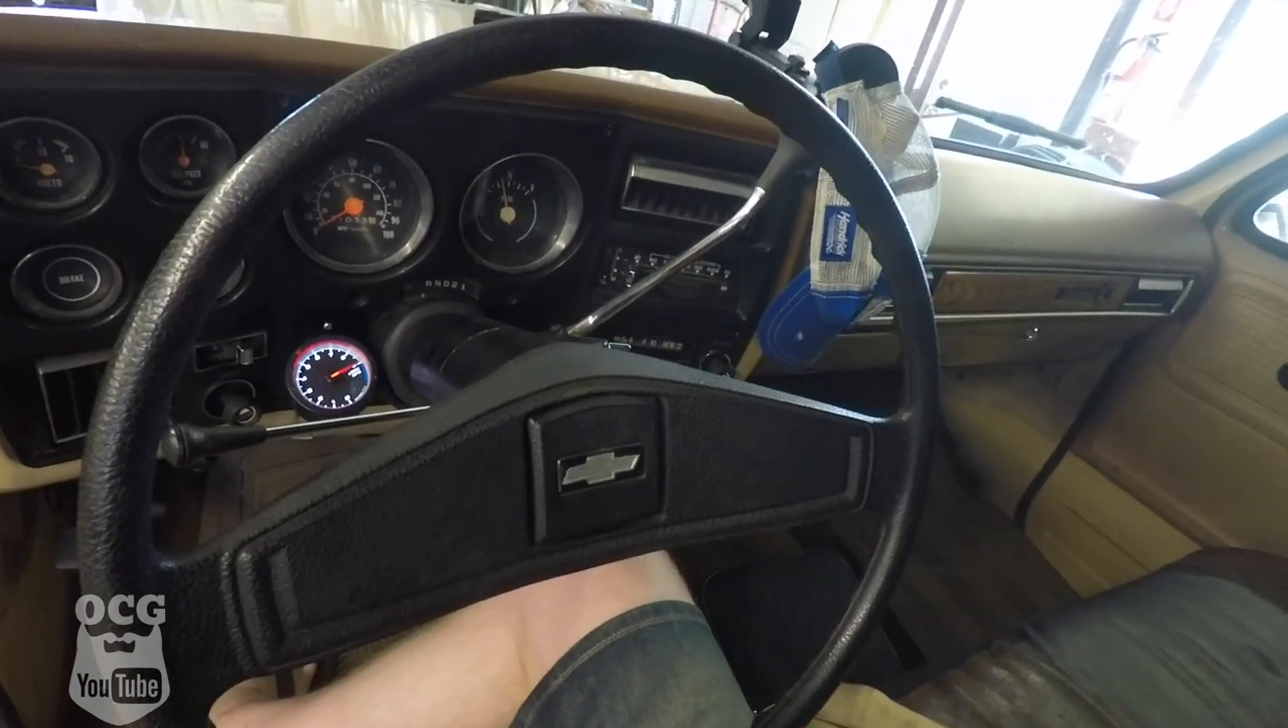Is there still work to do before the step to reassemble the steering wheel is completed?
No.